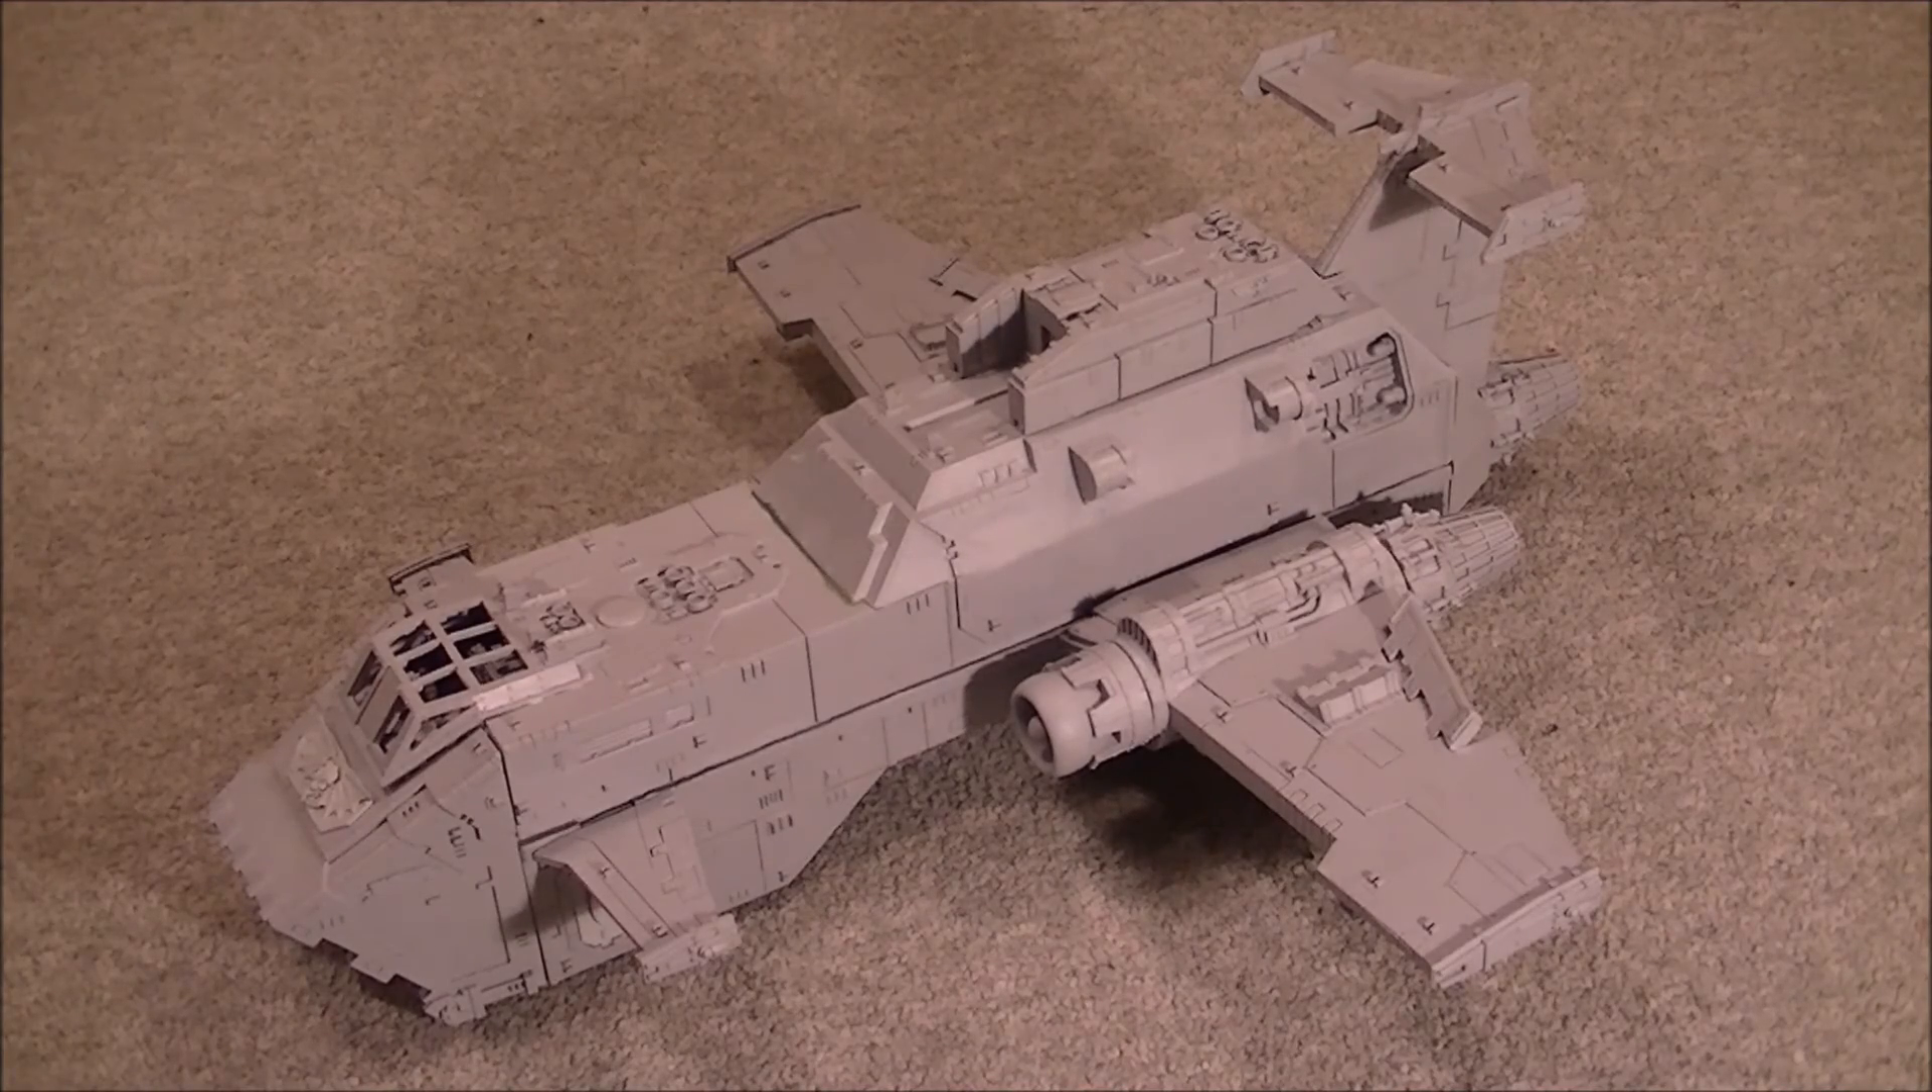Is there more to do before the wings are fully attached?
No.